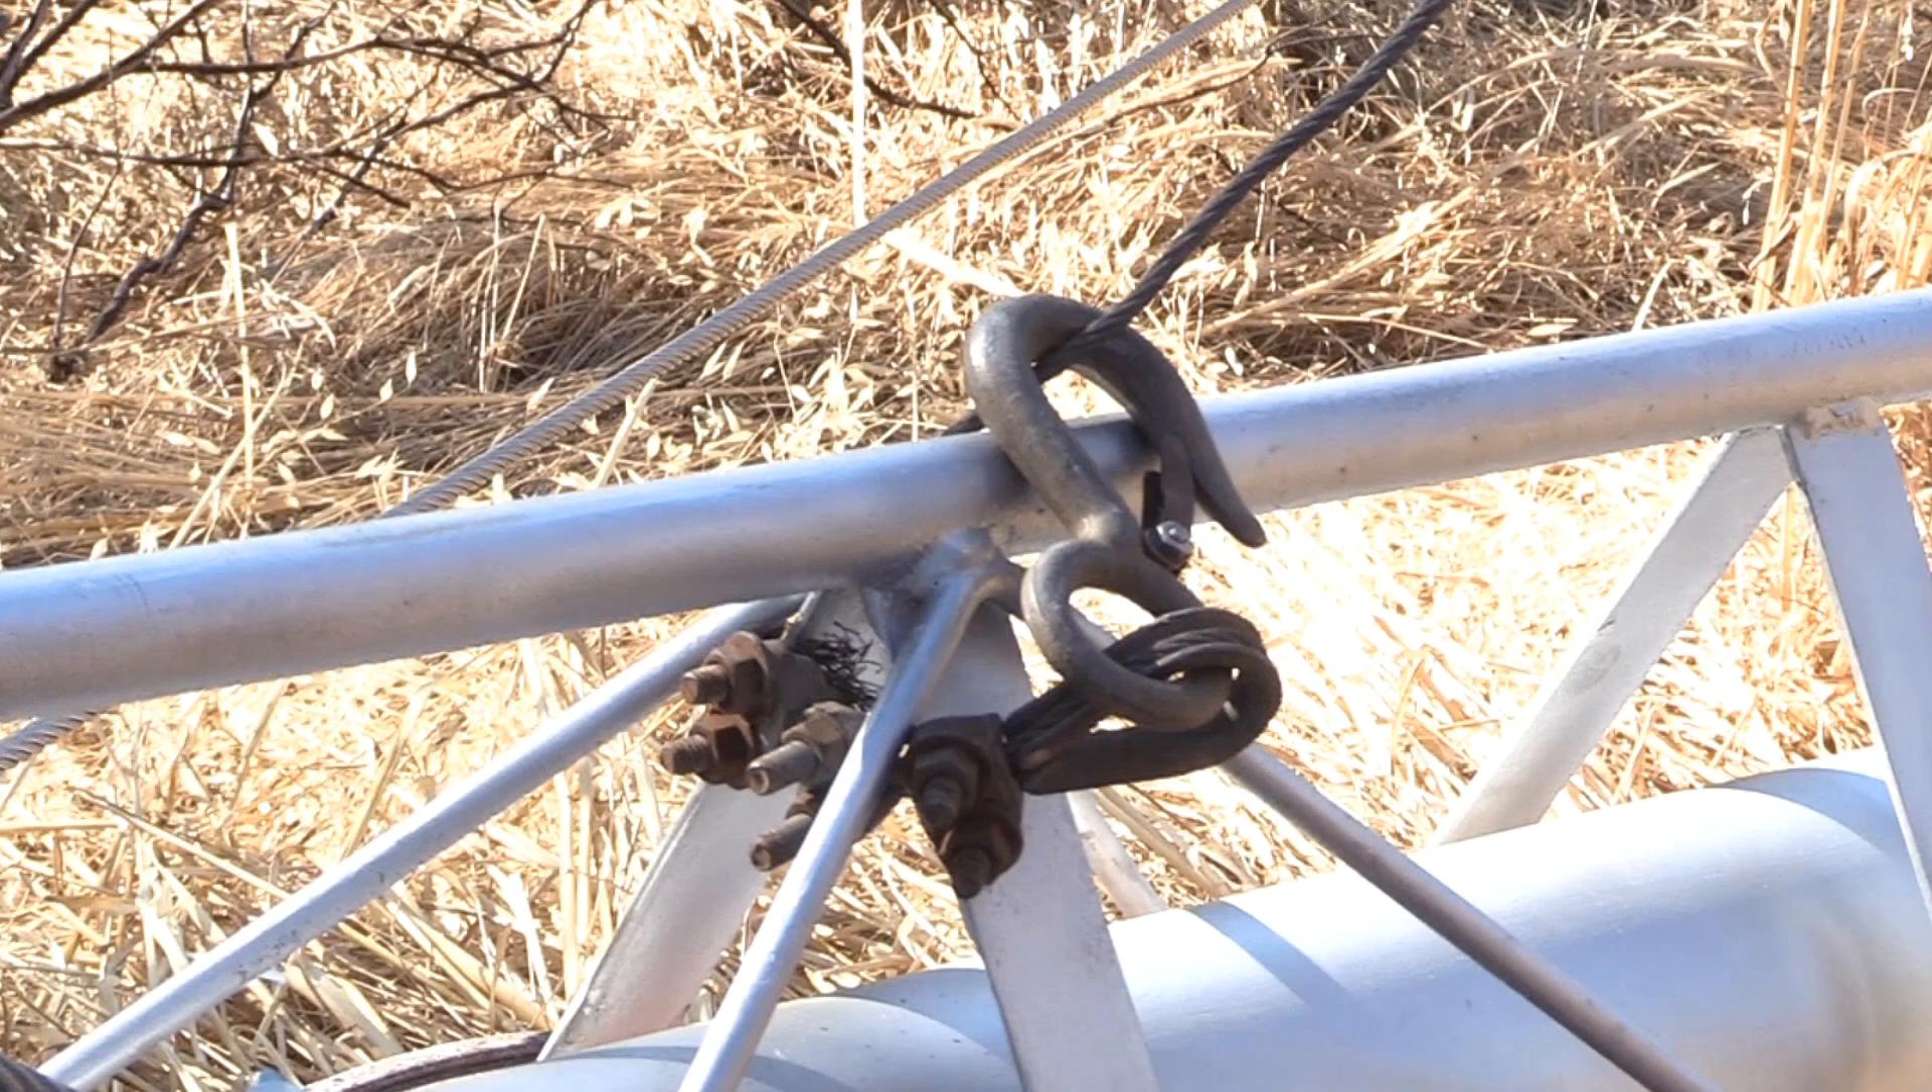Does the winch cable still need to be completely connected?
No.